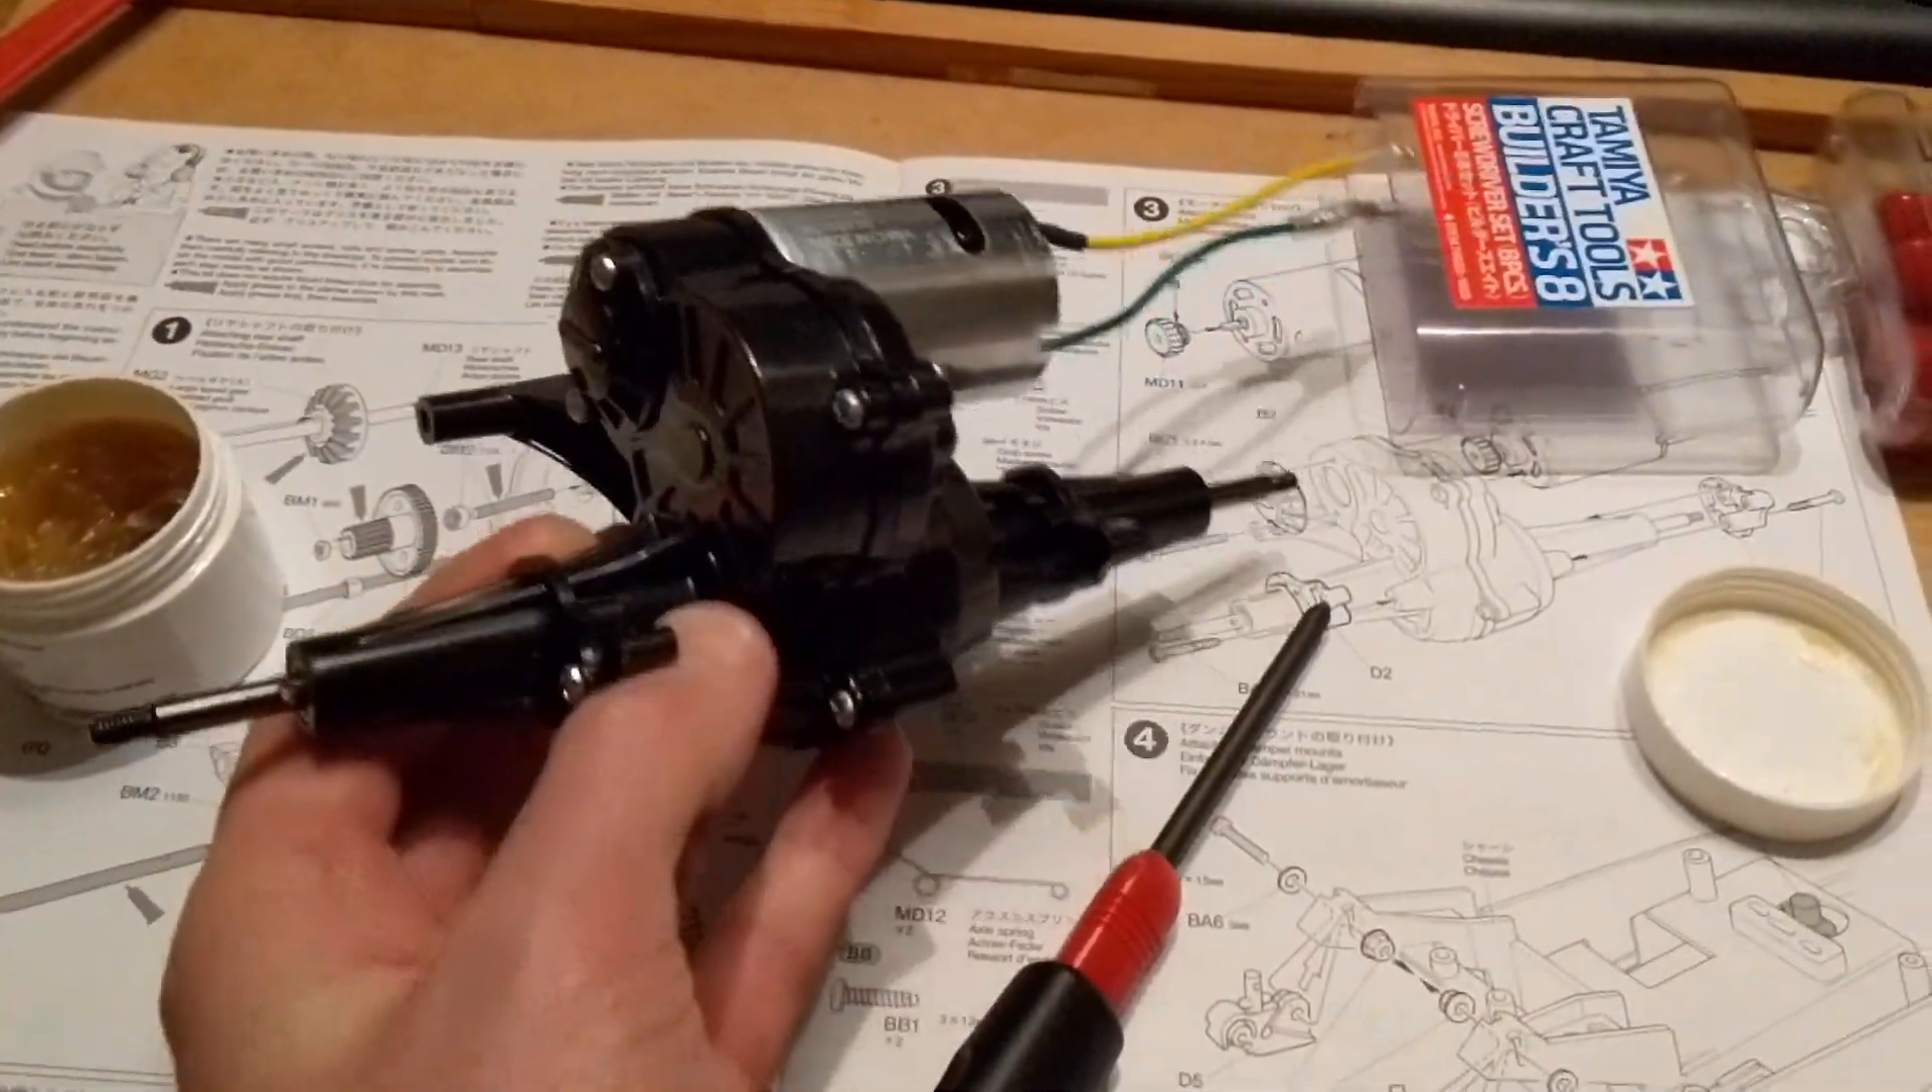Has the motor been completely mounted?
Yes.